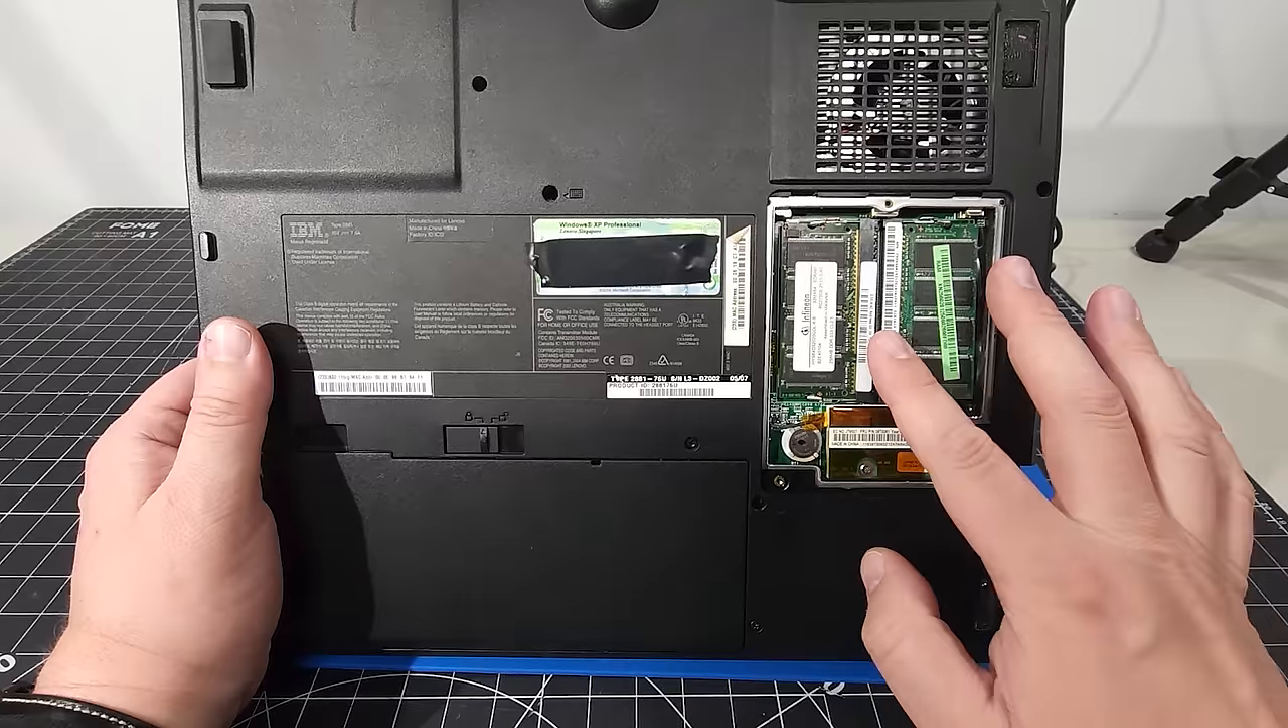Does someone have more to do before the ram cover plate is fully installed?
Yes.